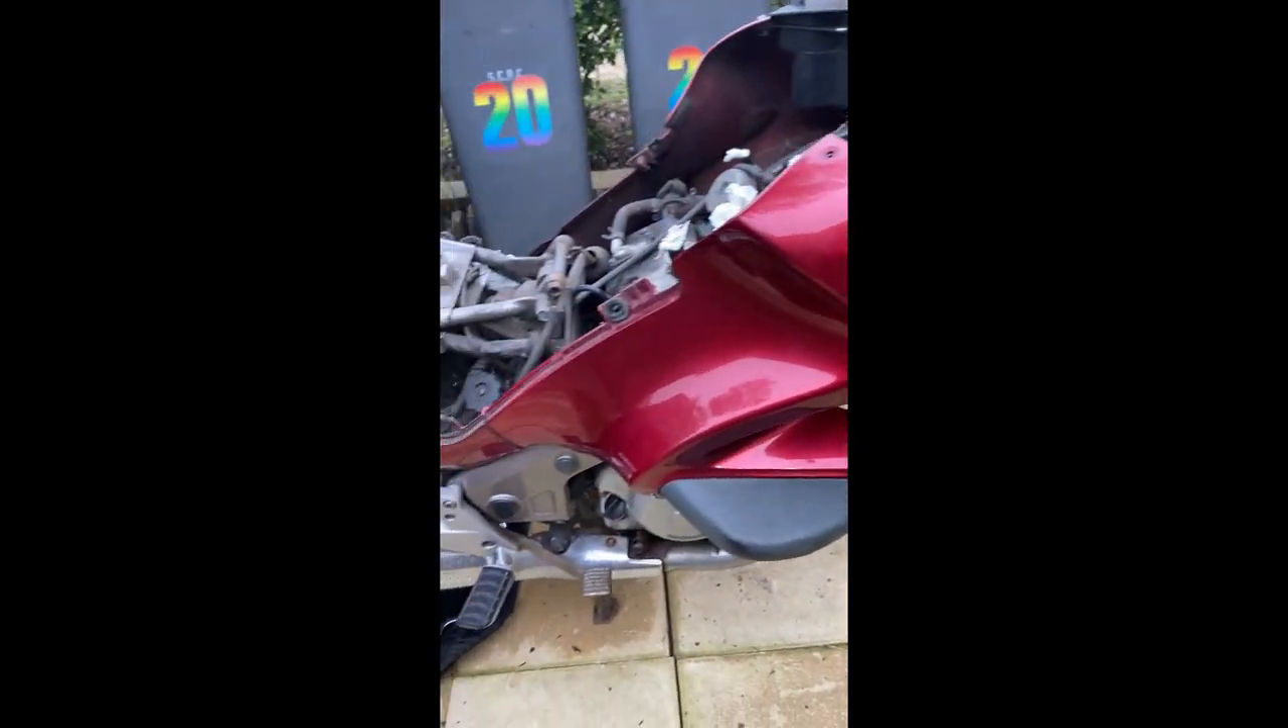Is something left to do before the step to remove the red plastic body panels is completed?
Yes.